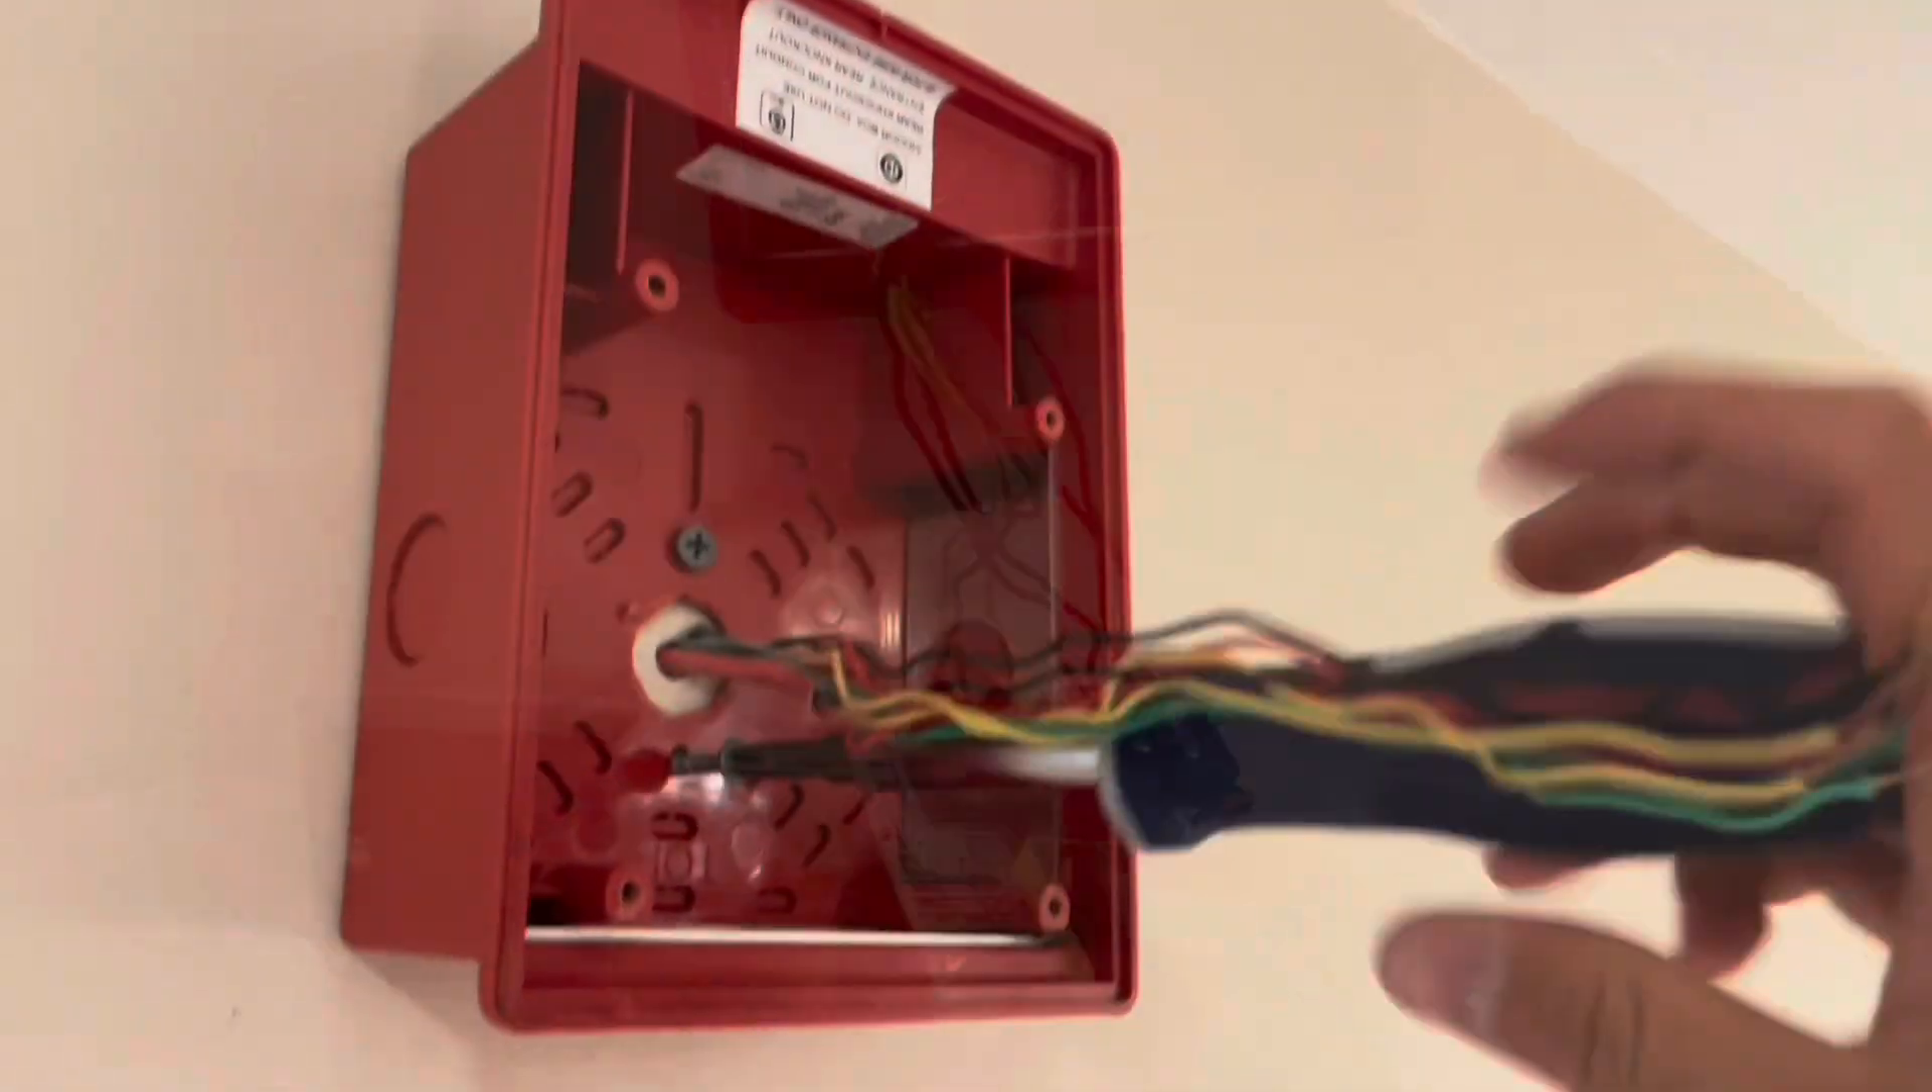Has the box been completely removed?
No.